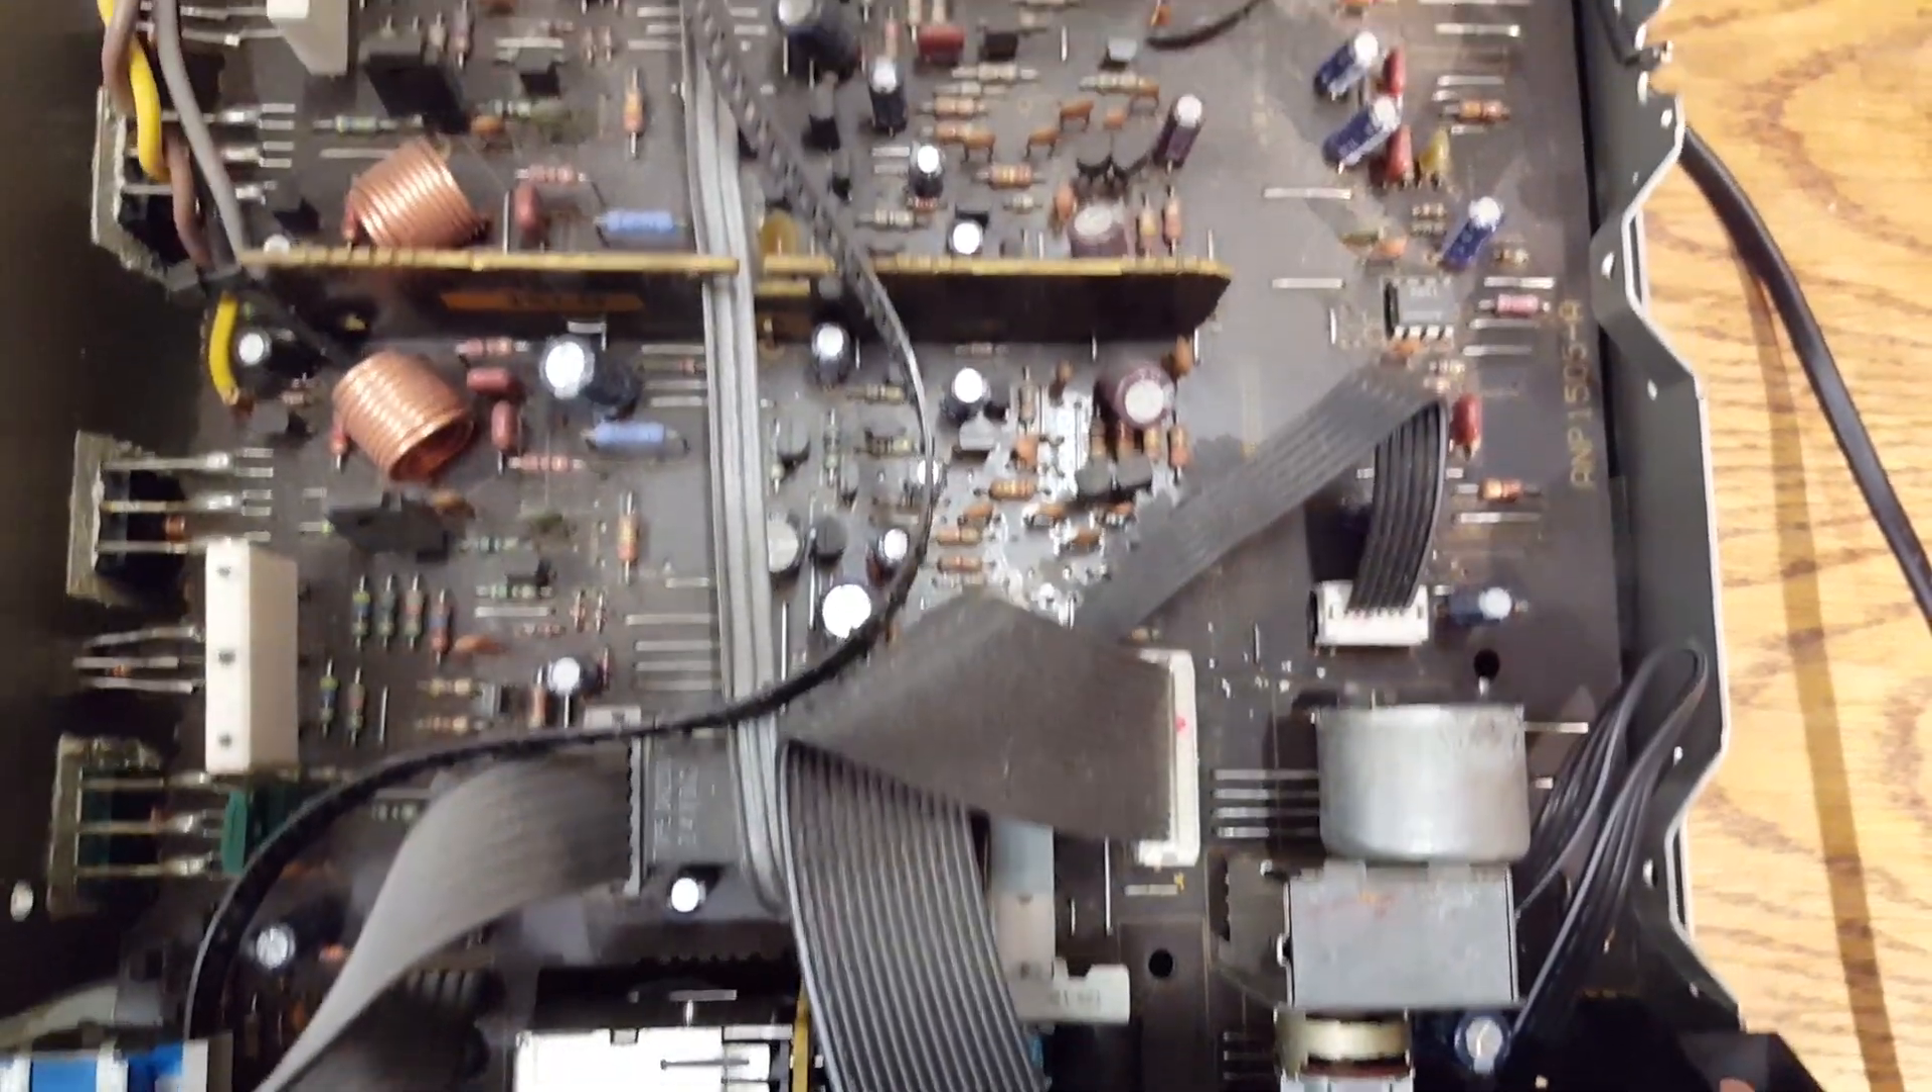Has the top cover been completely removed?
Yes.